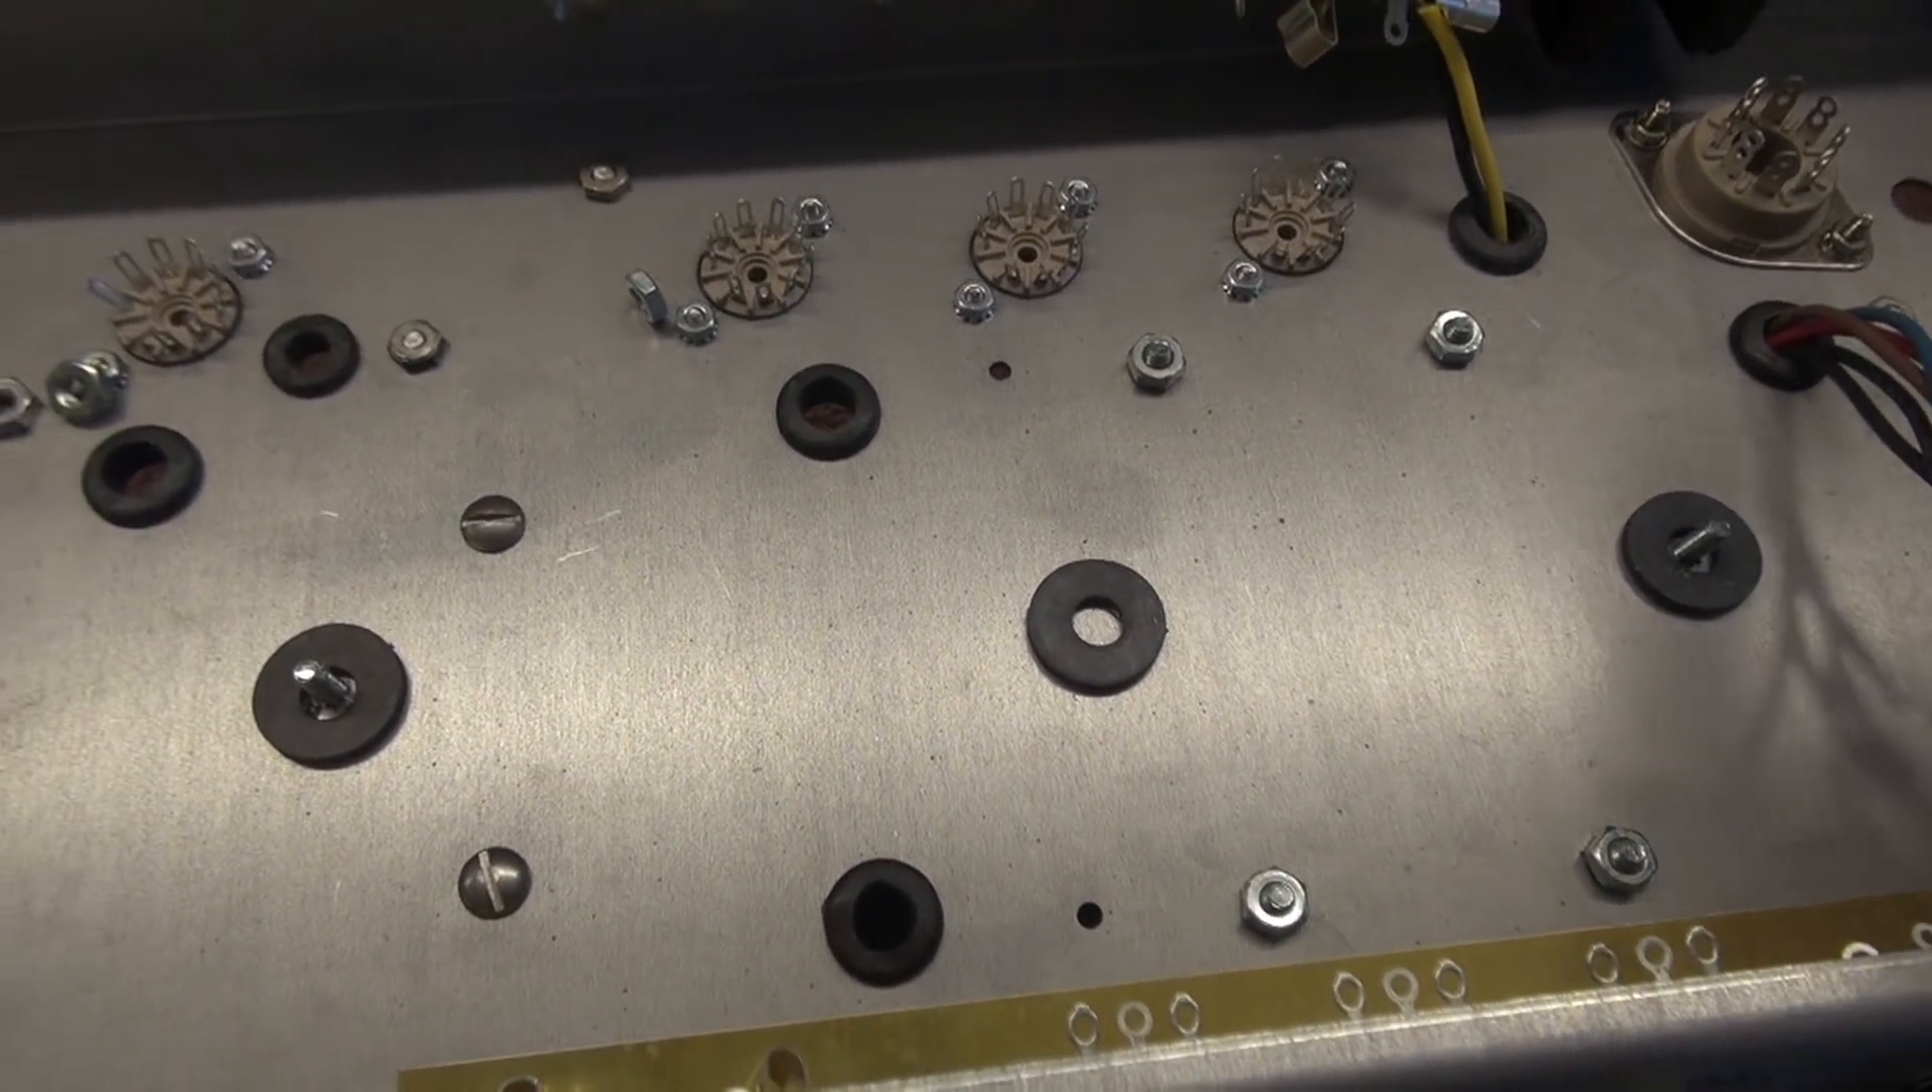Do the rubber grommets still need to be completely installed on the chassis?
No.